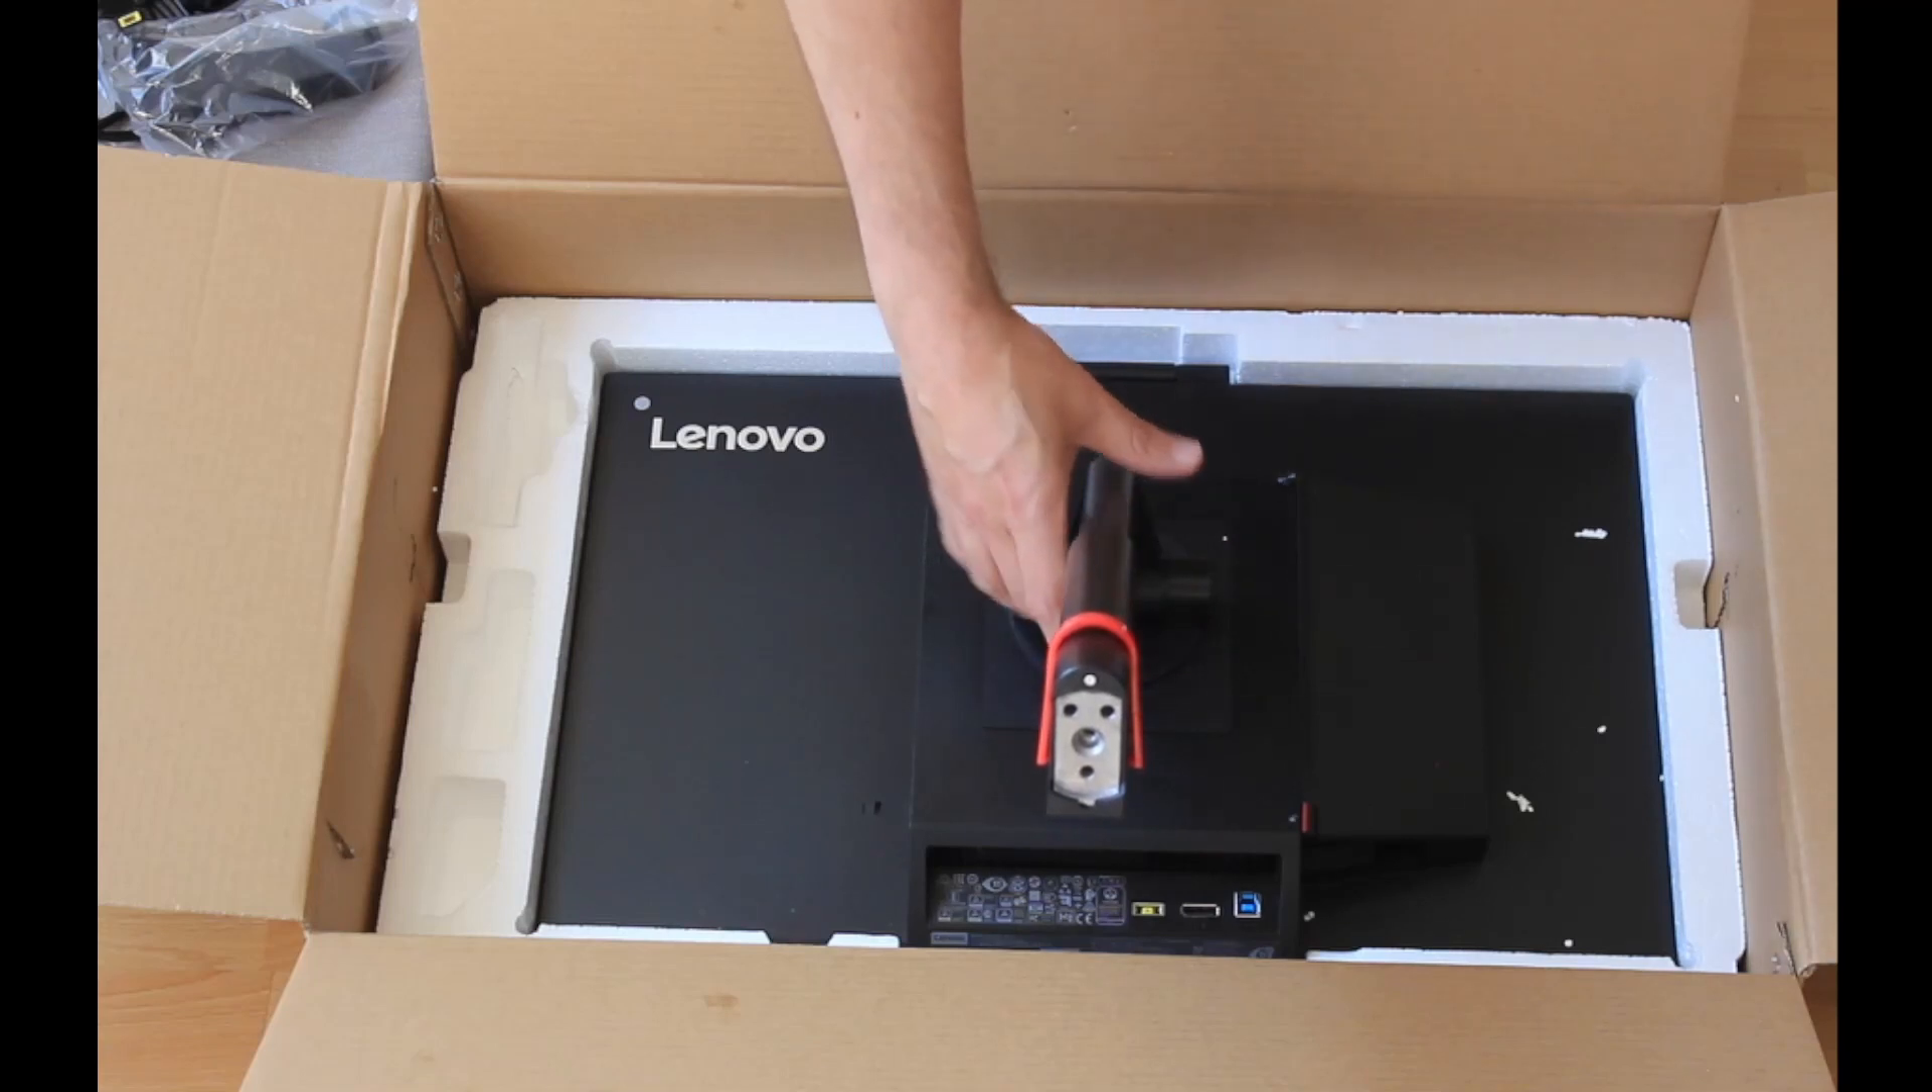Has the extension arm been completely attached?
Yes.